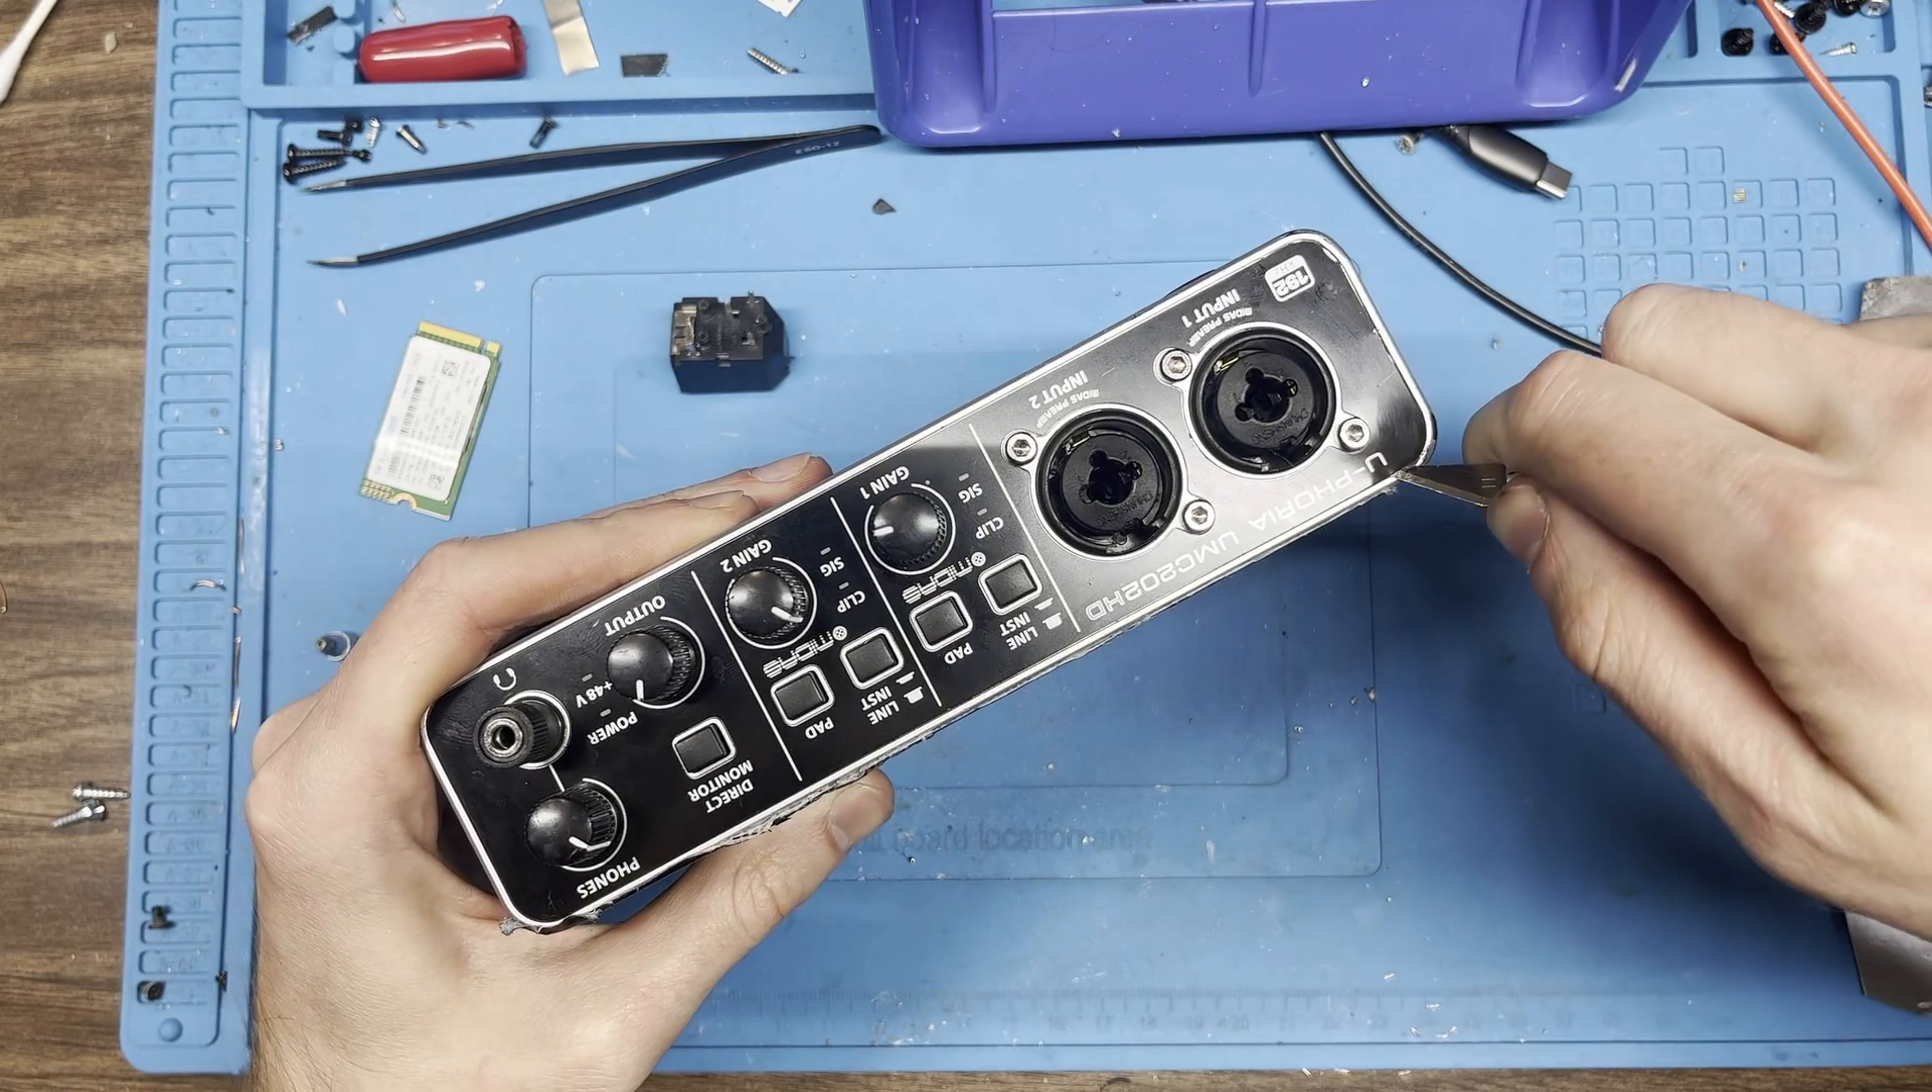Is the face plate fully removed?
No.